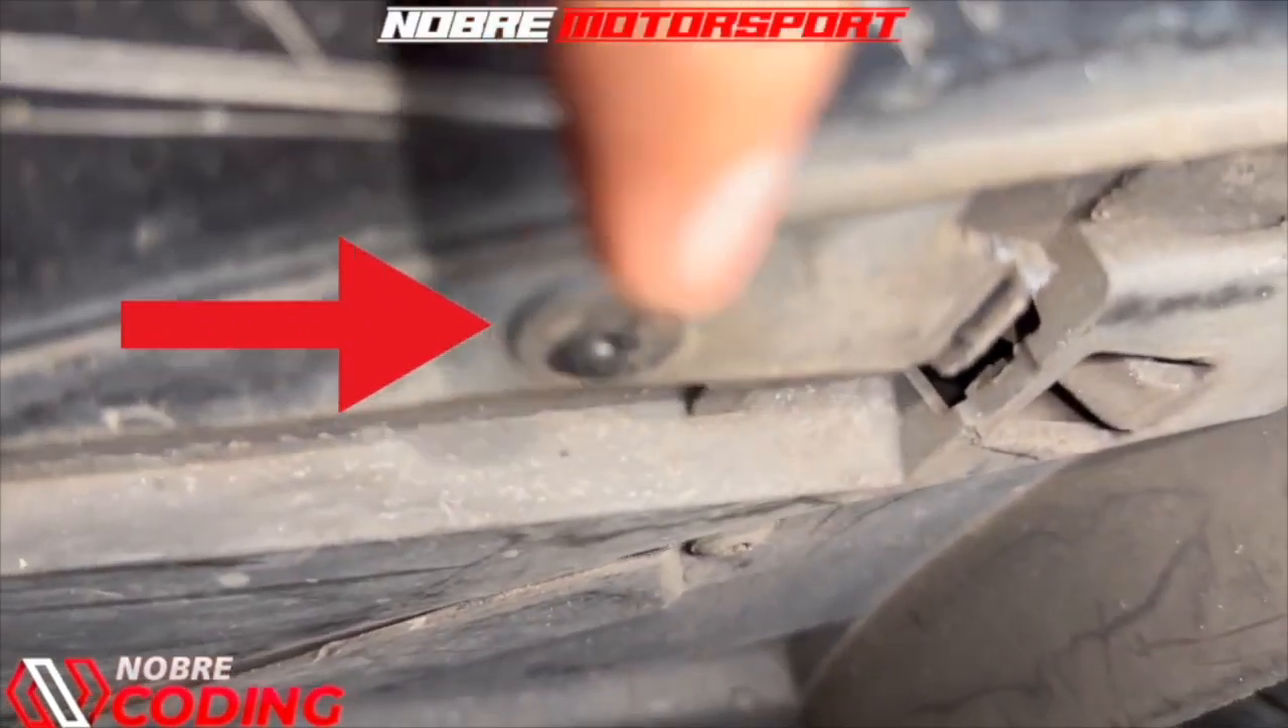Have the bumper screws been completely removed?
No.